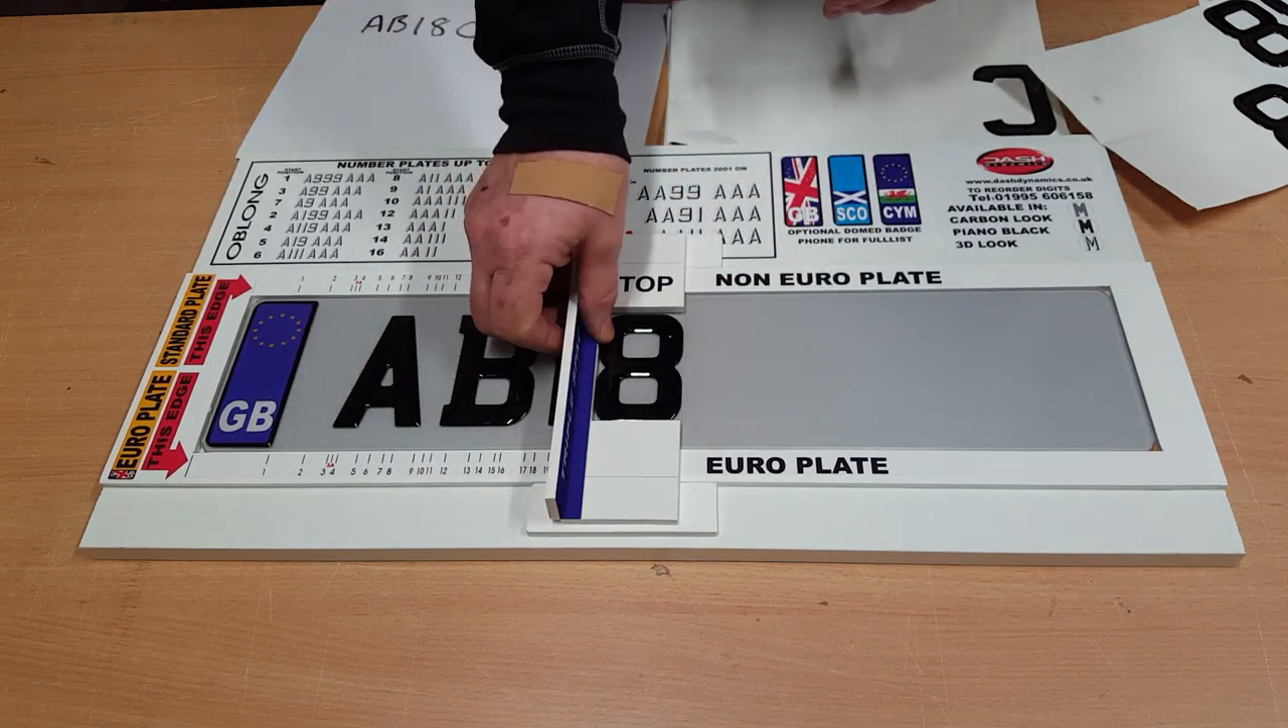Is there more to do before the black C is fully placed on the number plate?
Yes.